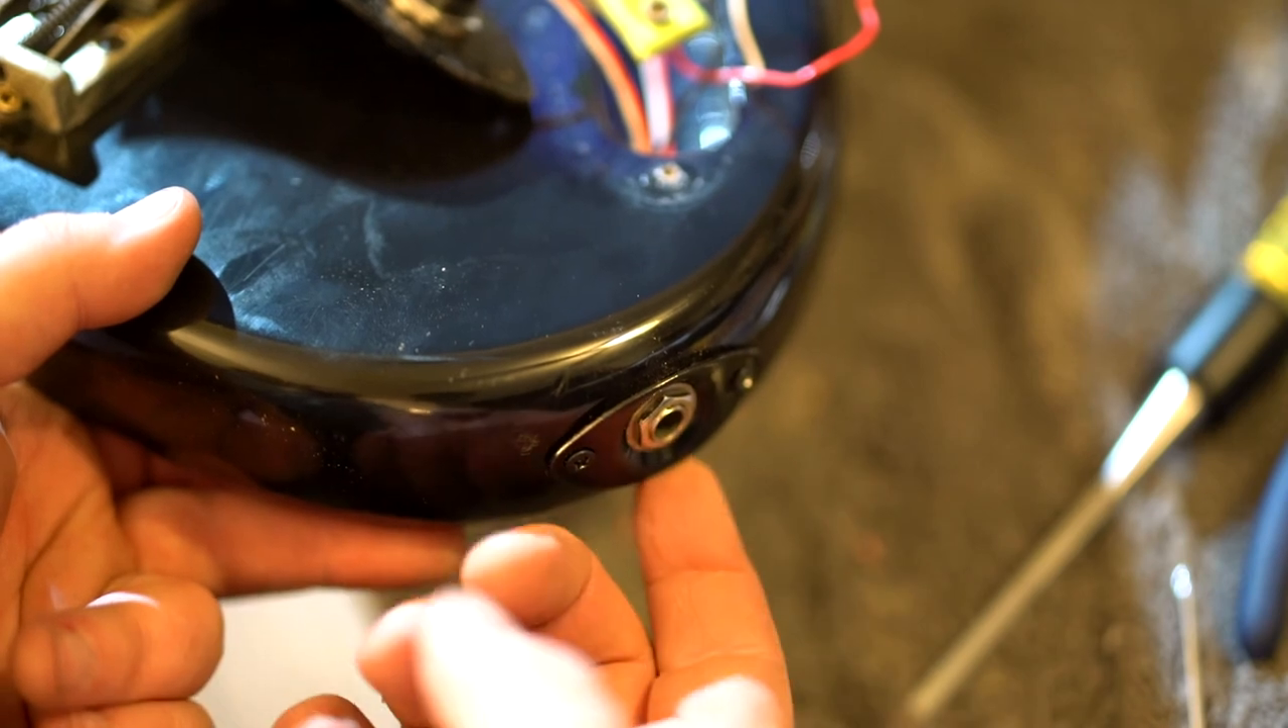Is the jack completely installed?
Yes.